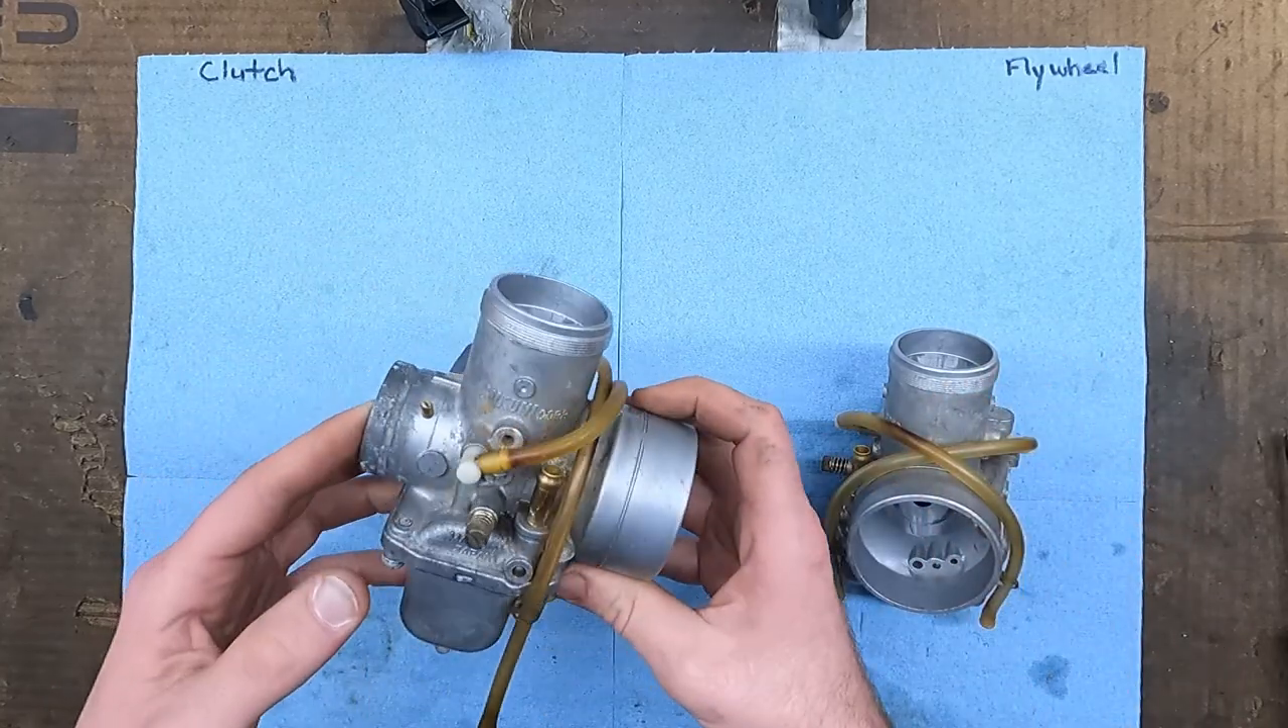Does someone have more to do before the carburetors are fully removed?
No.